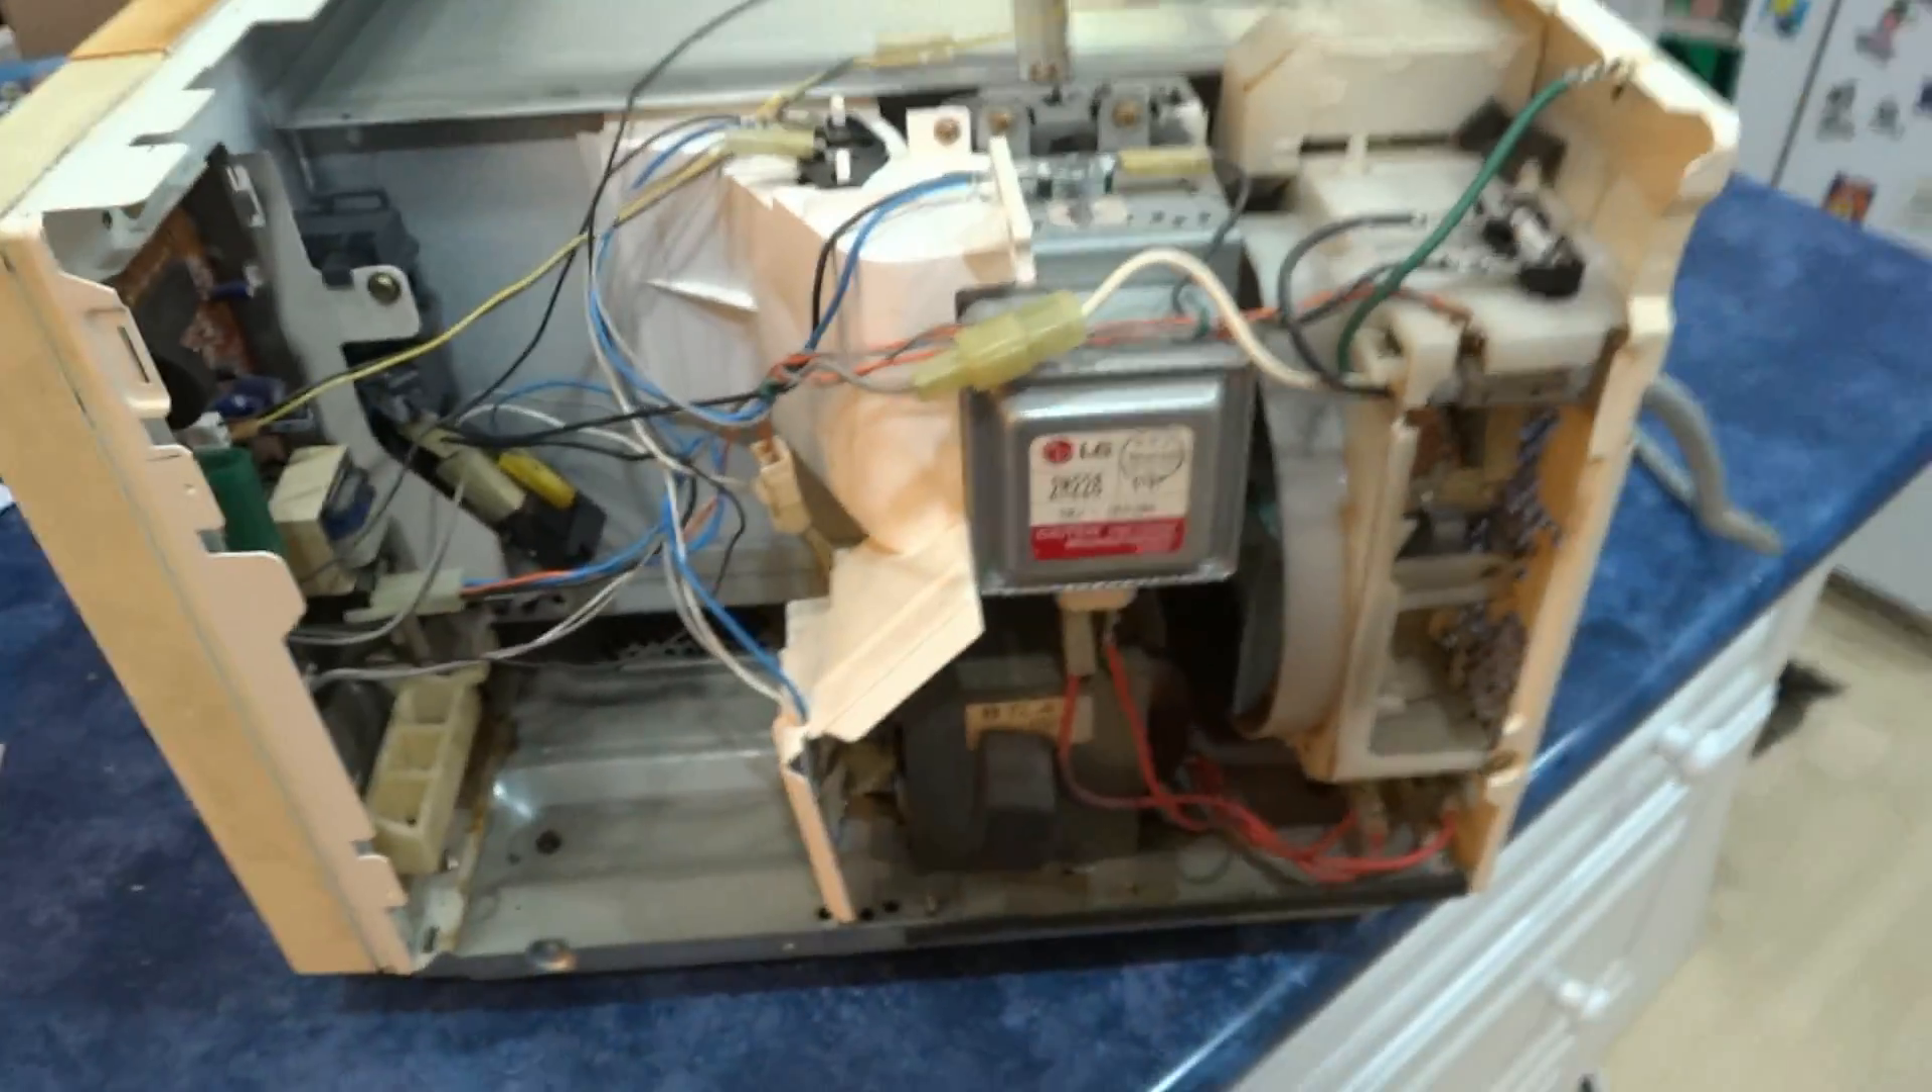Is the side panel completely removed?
Yes.